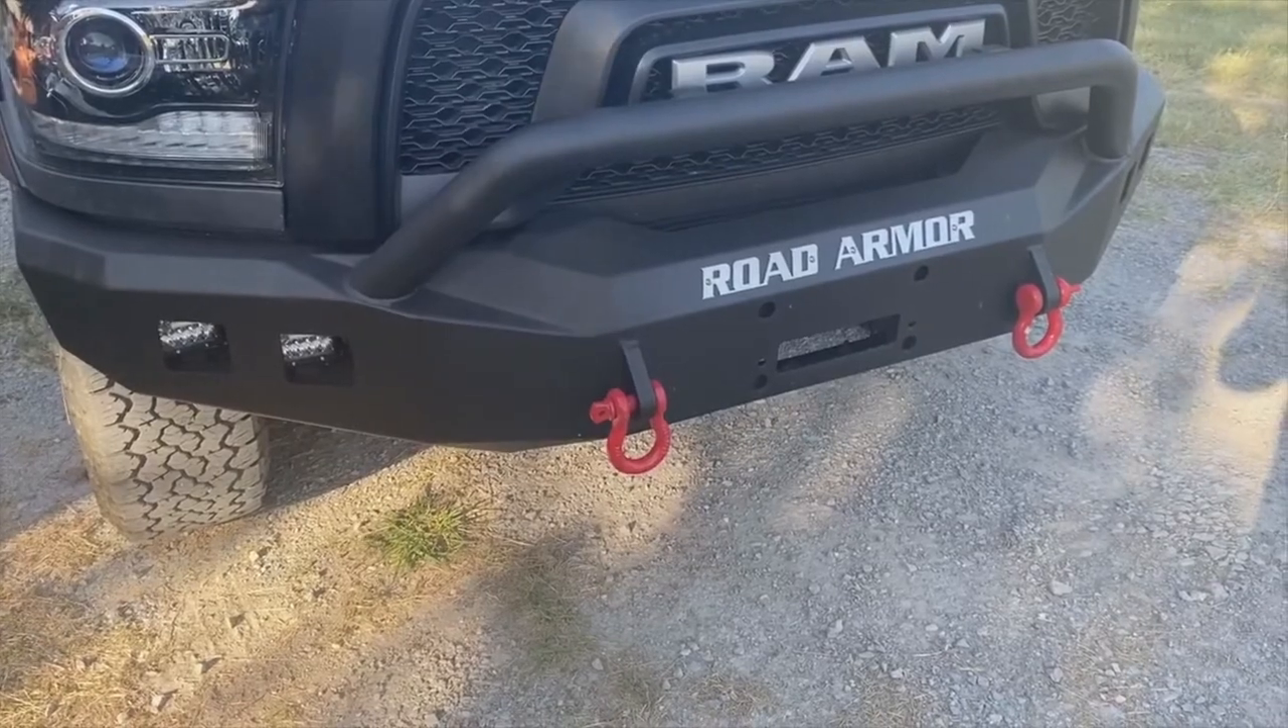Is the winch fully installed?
No.